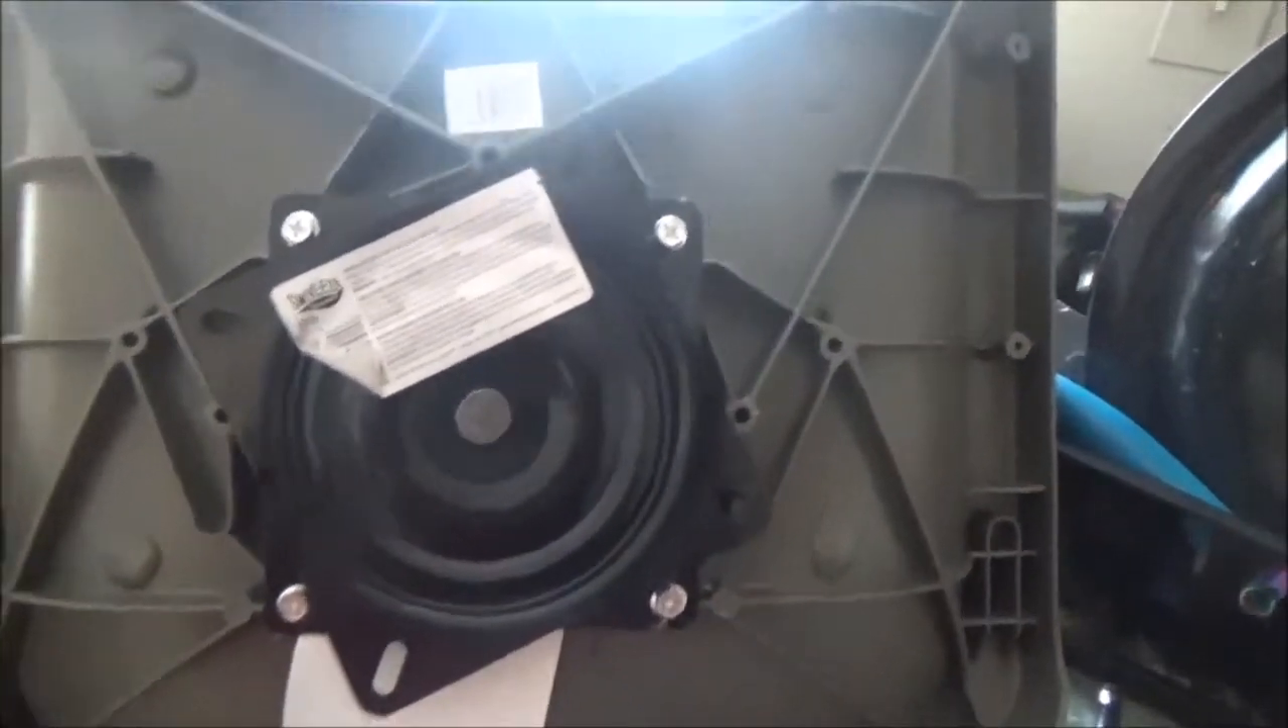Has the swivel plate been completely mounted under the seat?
Yes.